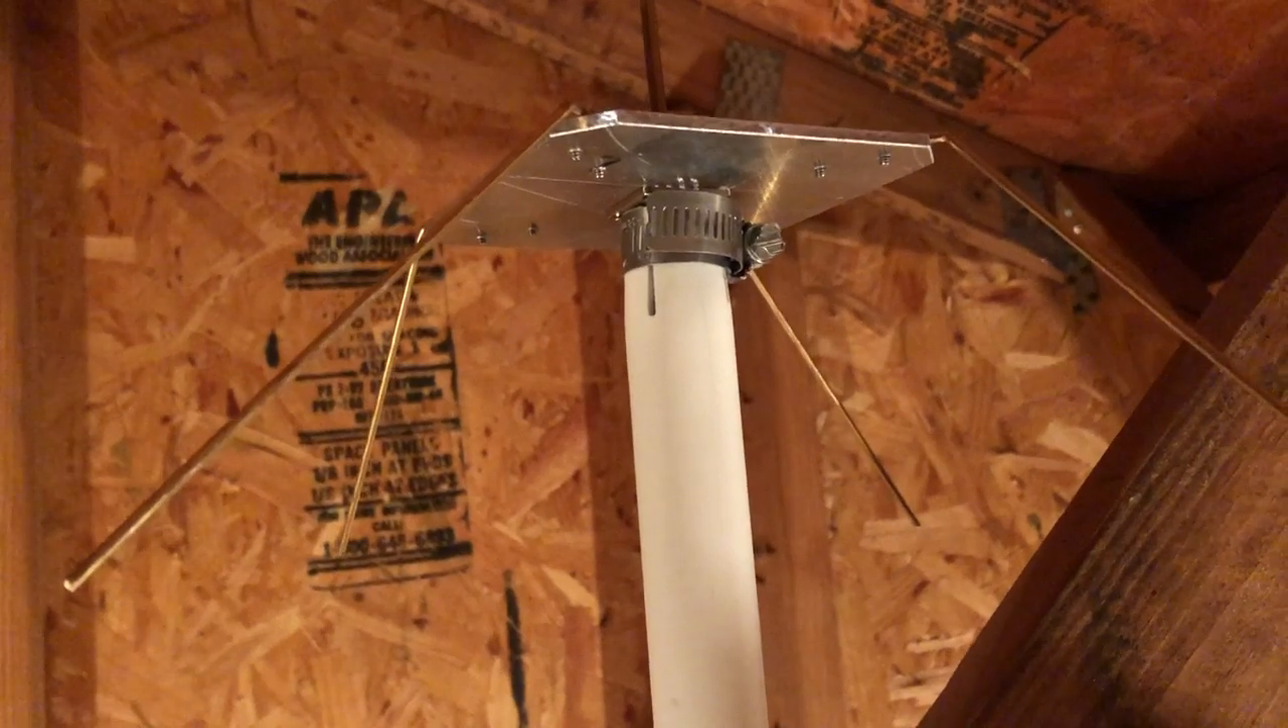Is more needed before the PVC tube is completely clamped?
No.